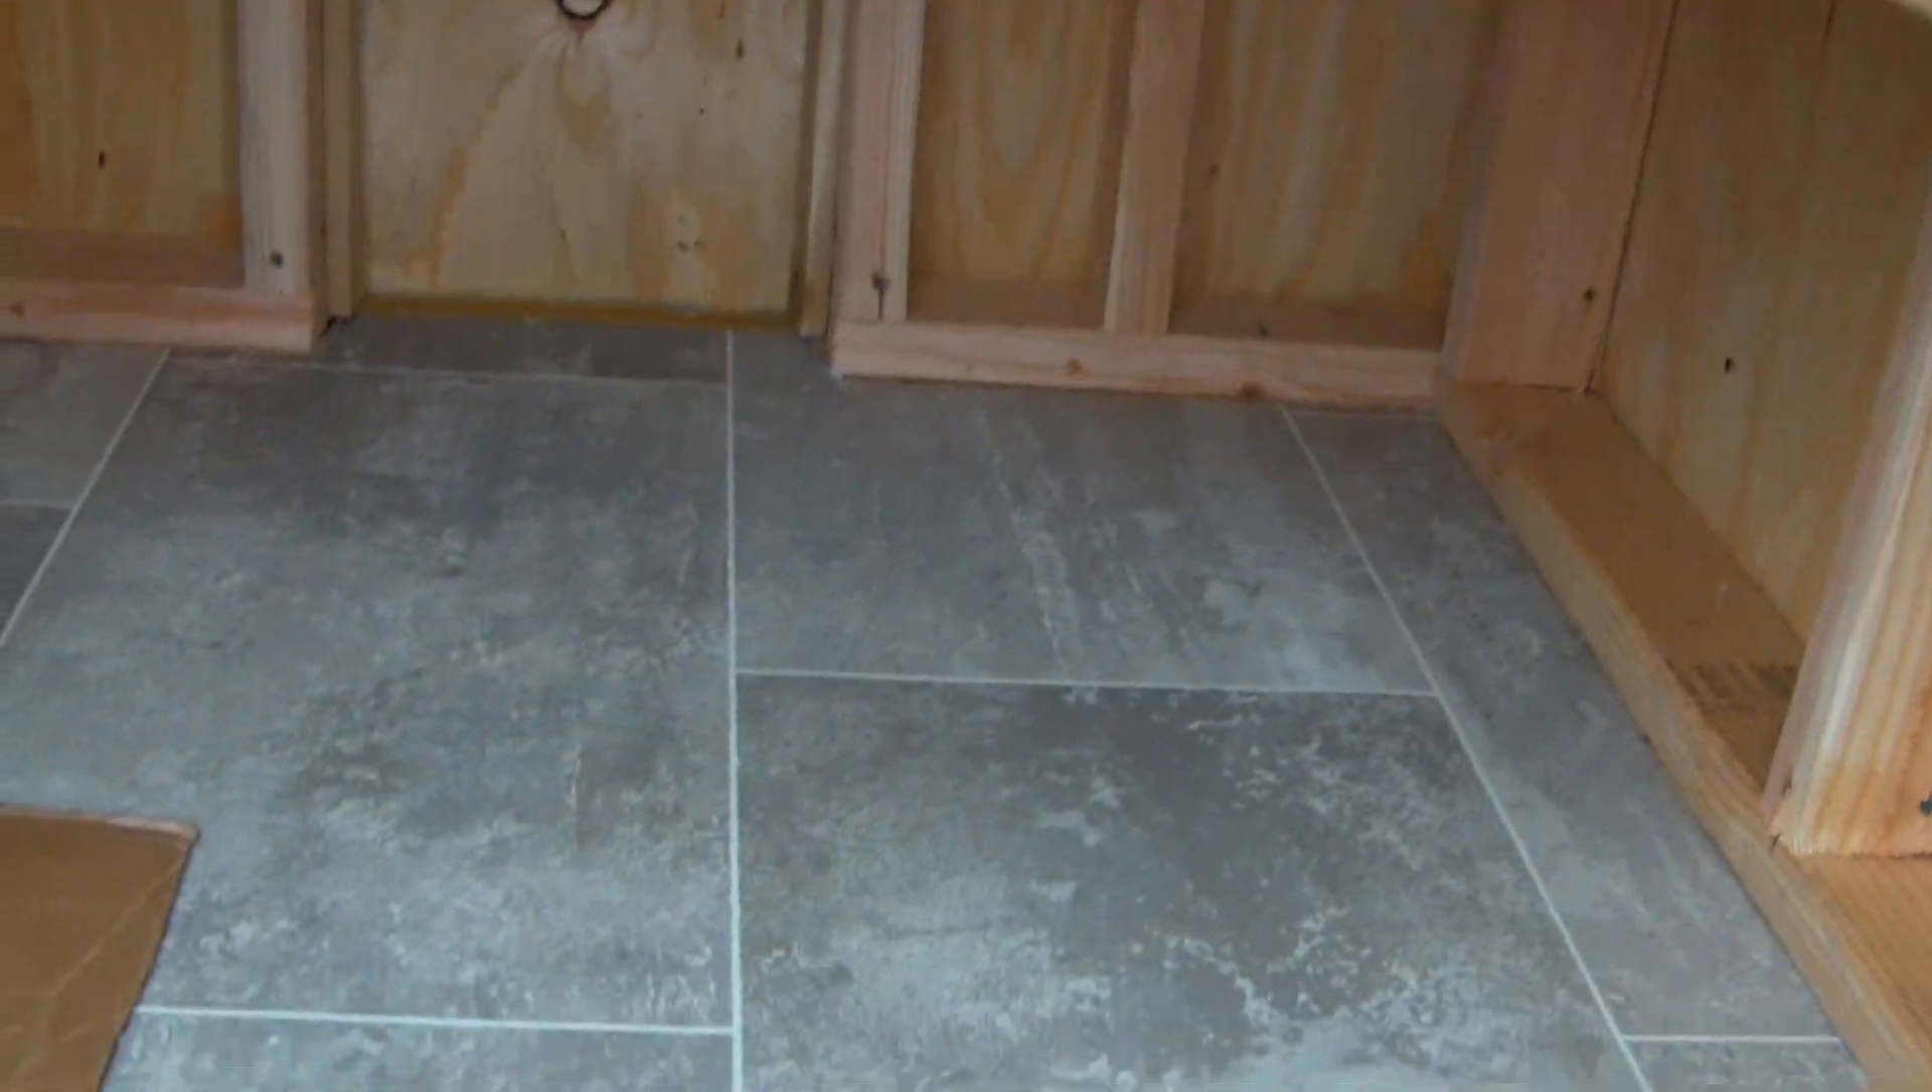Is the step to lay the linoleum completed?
Yes.